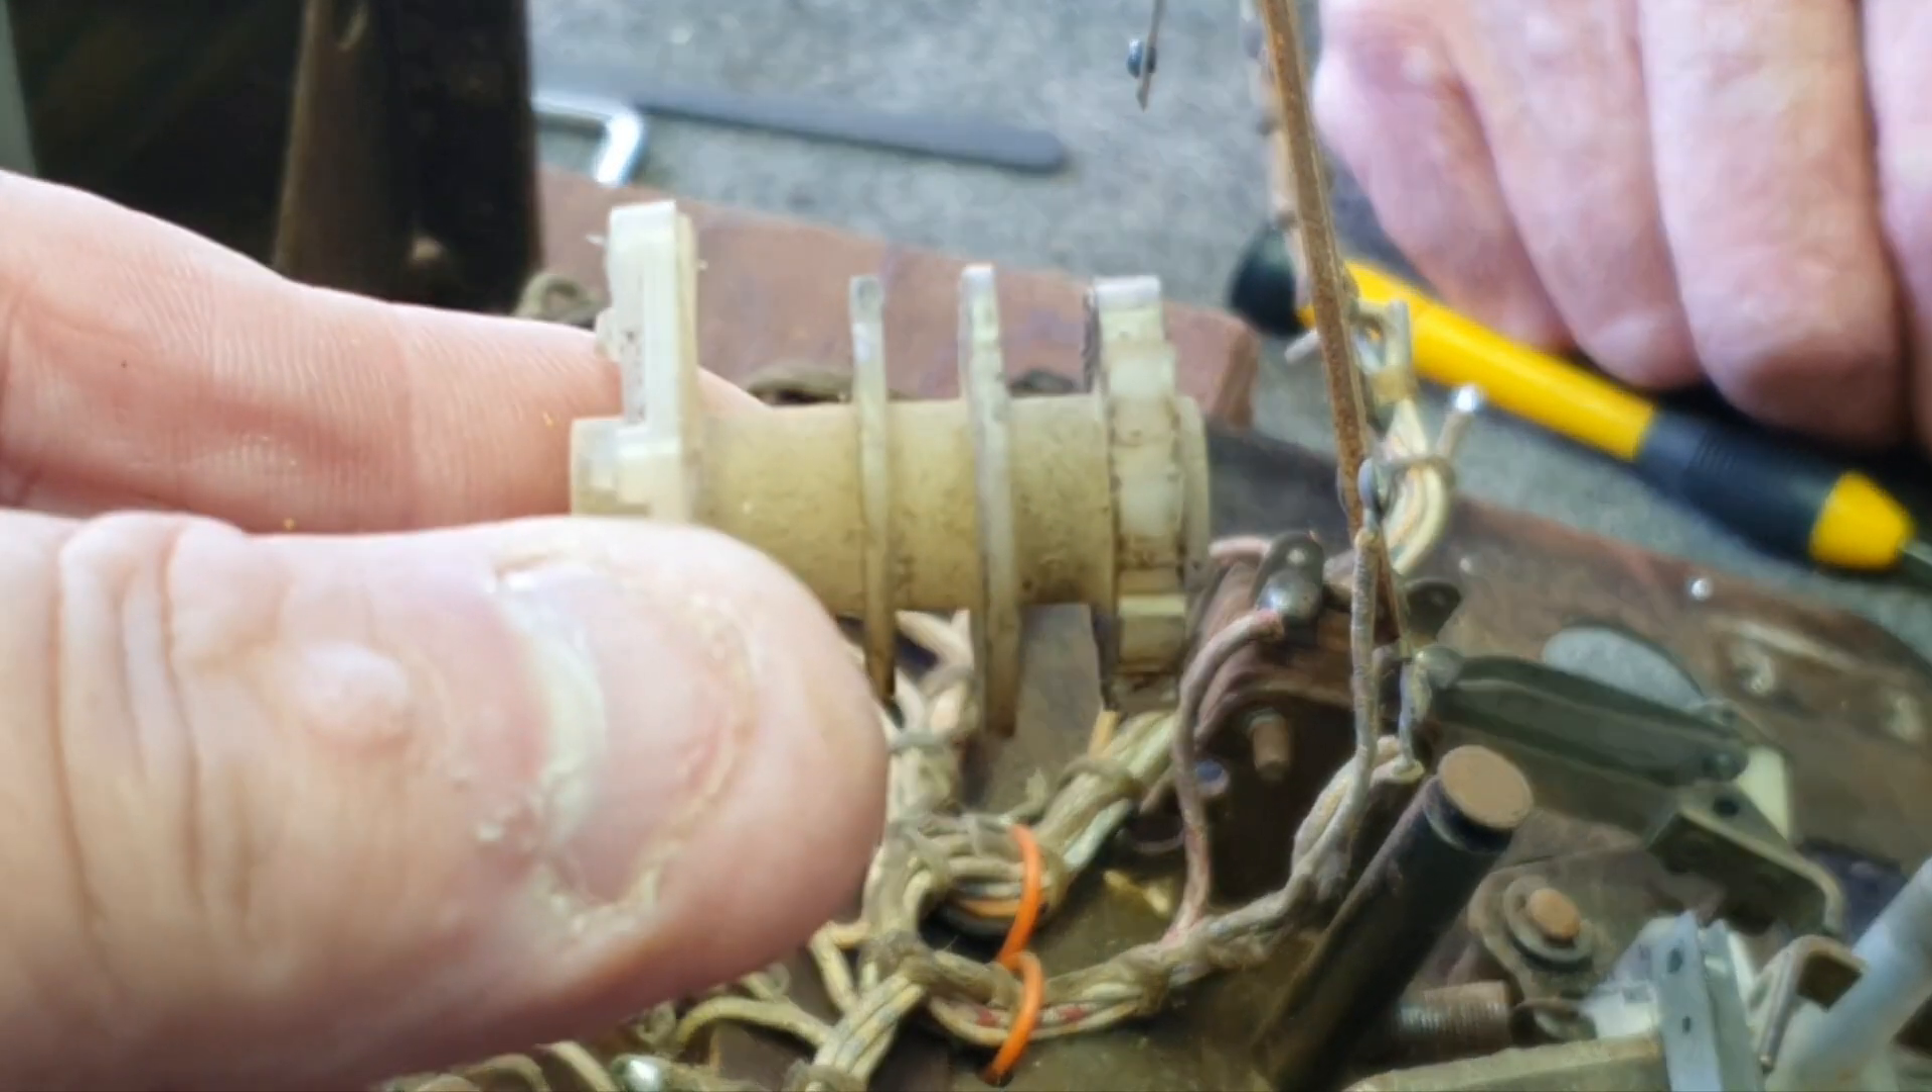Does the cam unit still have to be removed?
No.